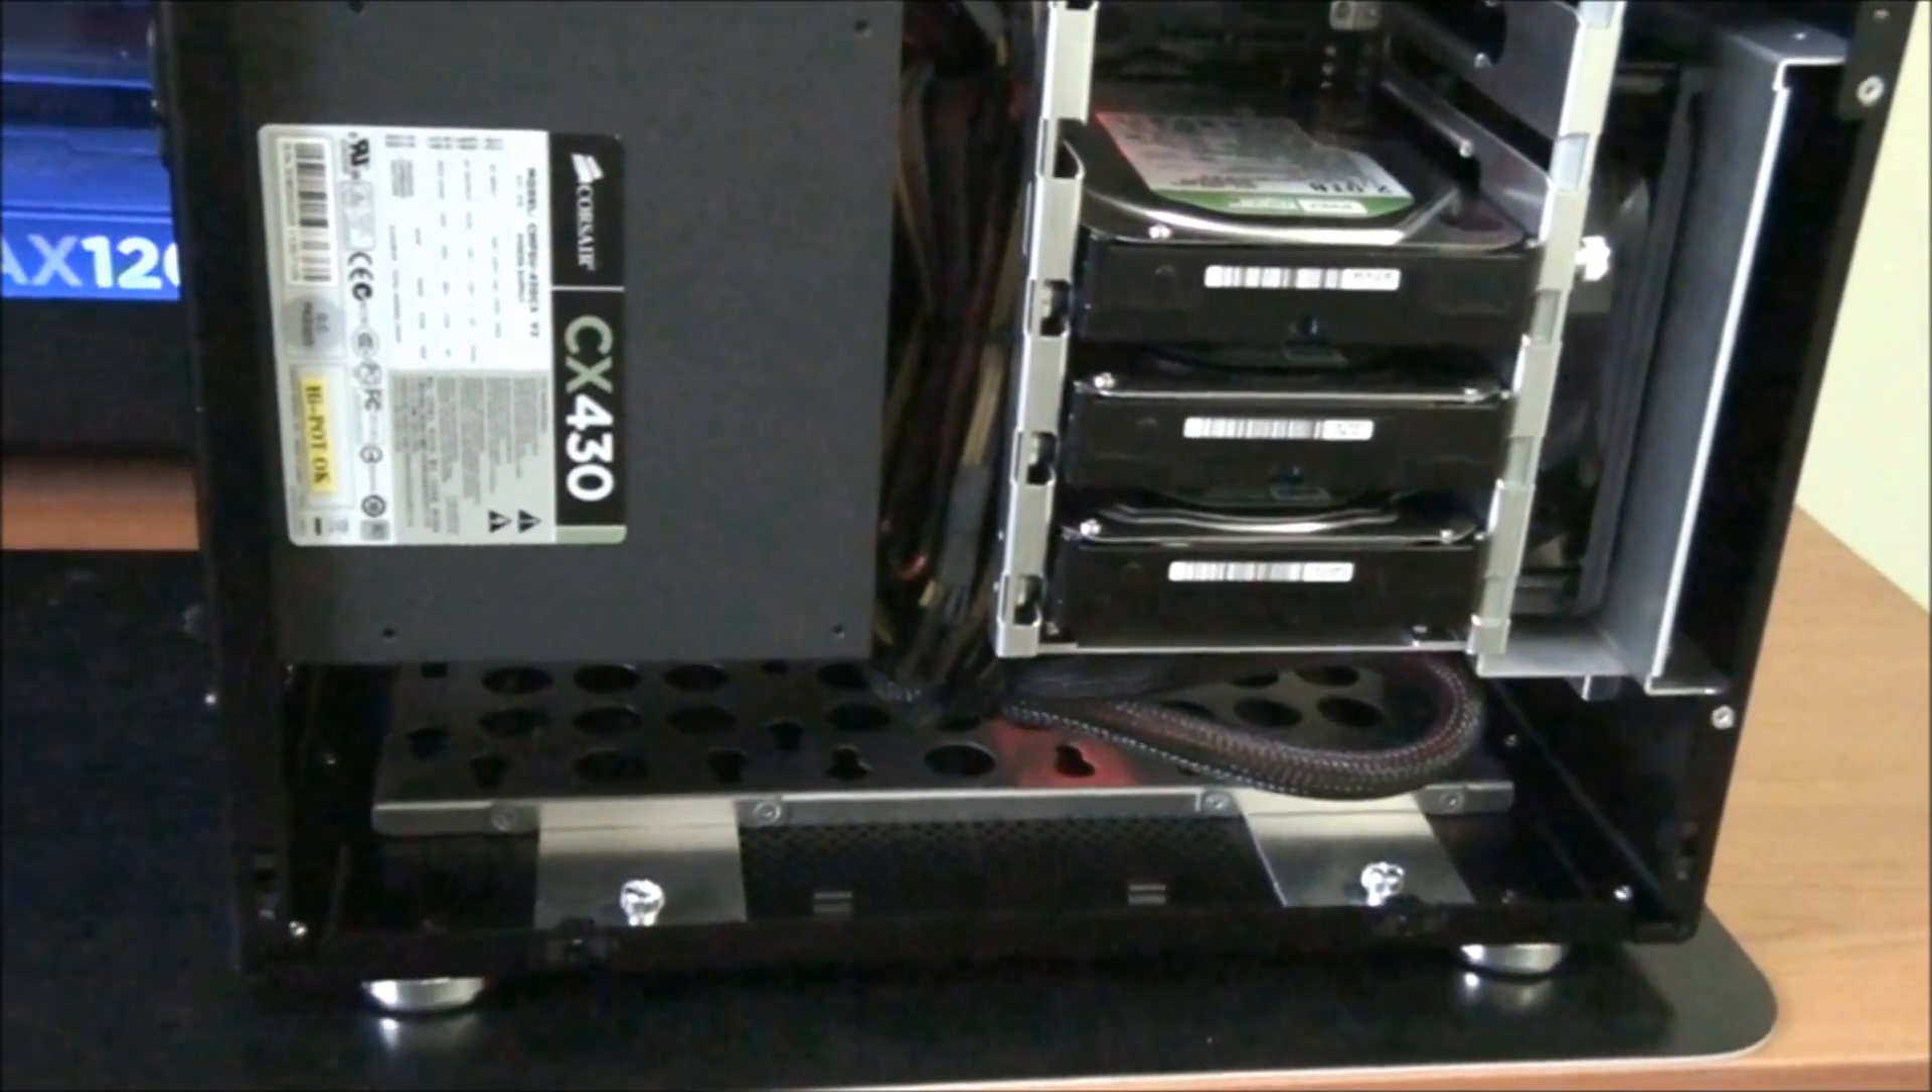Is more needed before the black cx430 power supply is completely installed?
No.